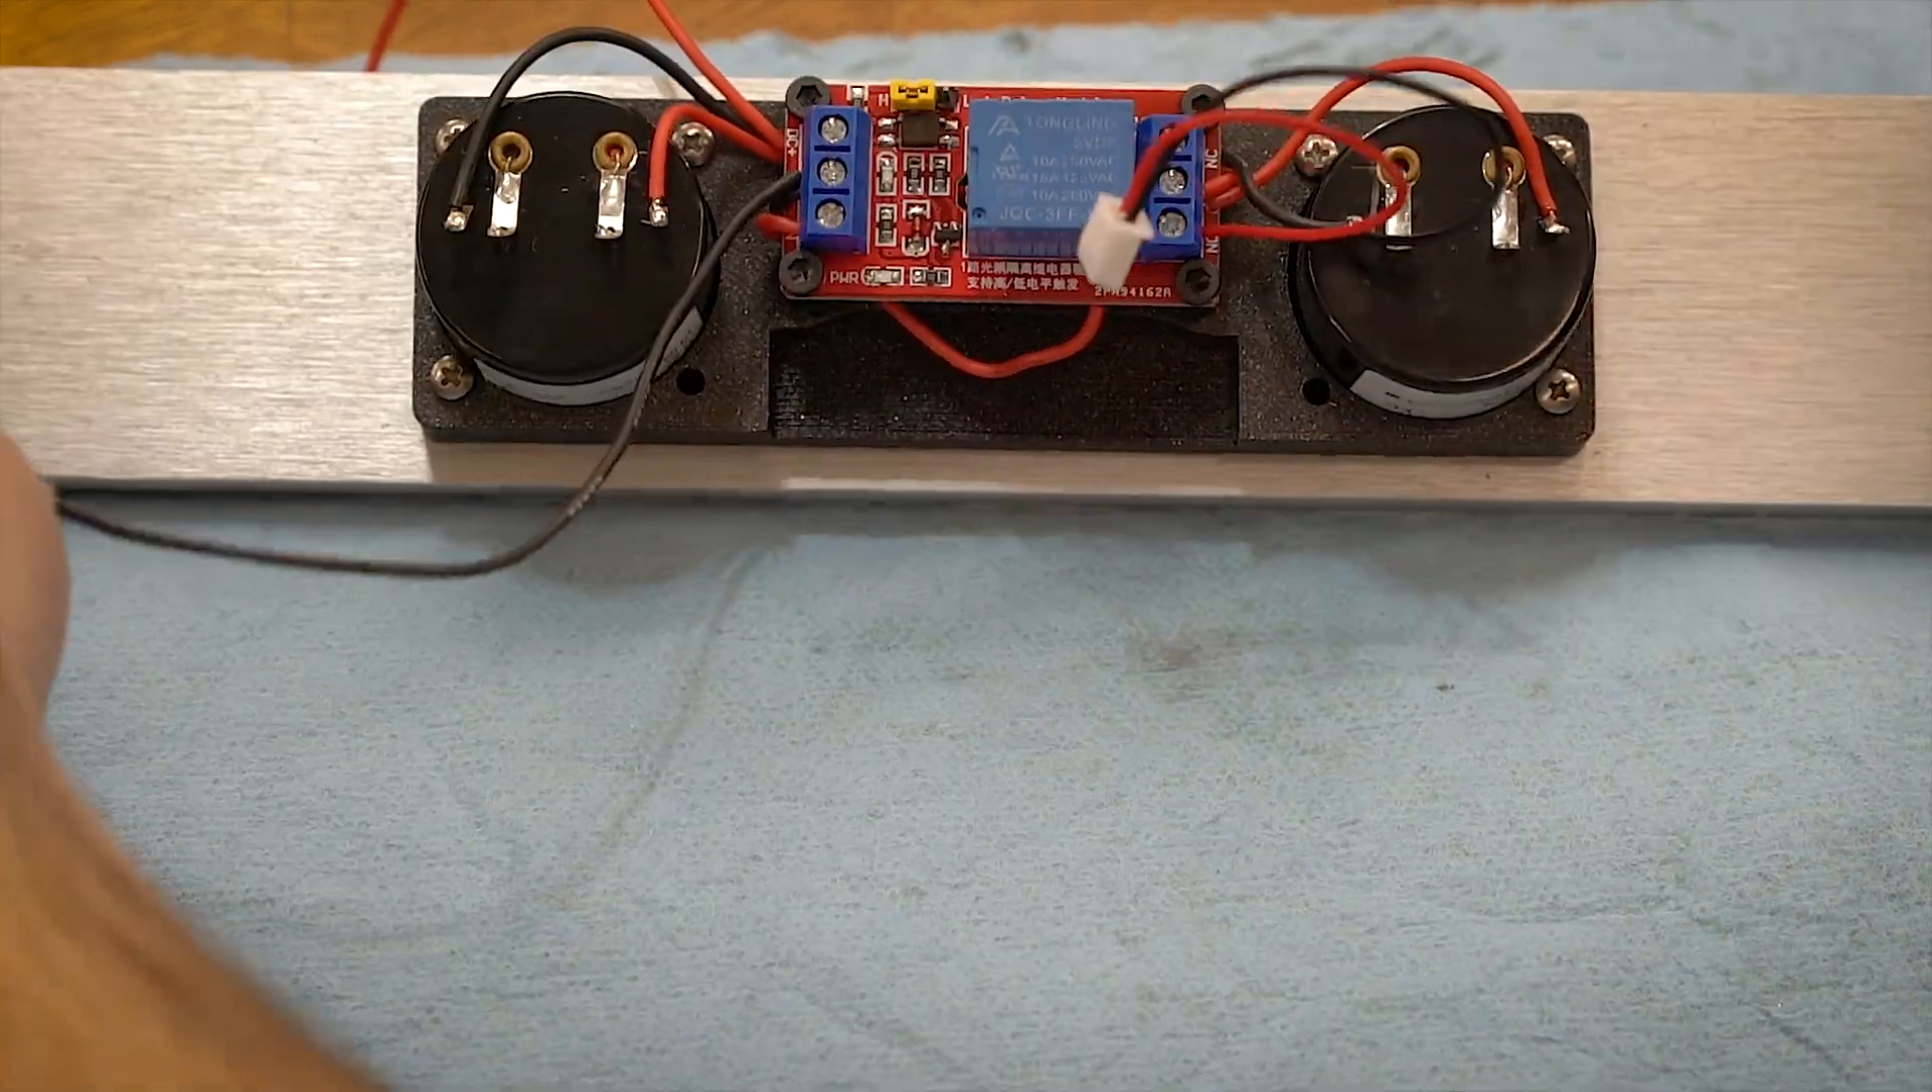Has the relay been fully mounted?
Yes.